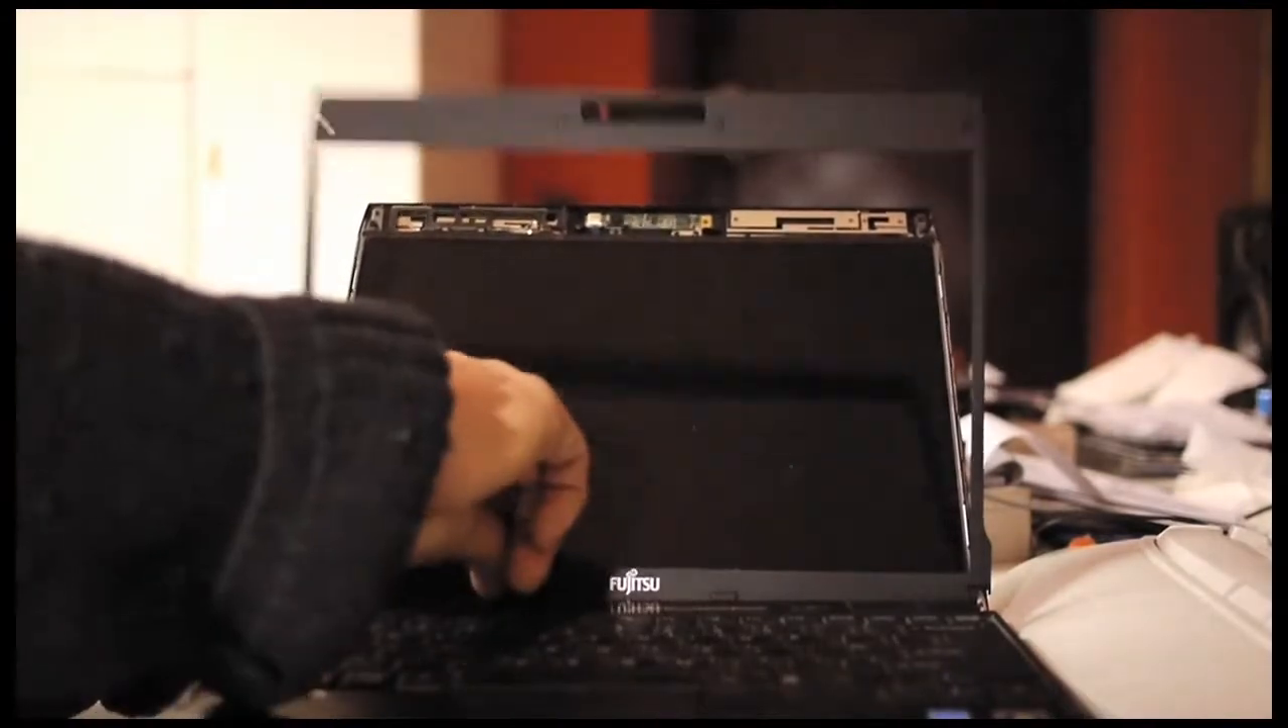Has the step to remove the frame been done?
No.